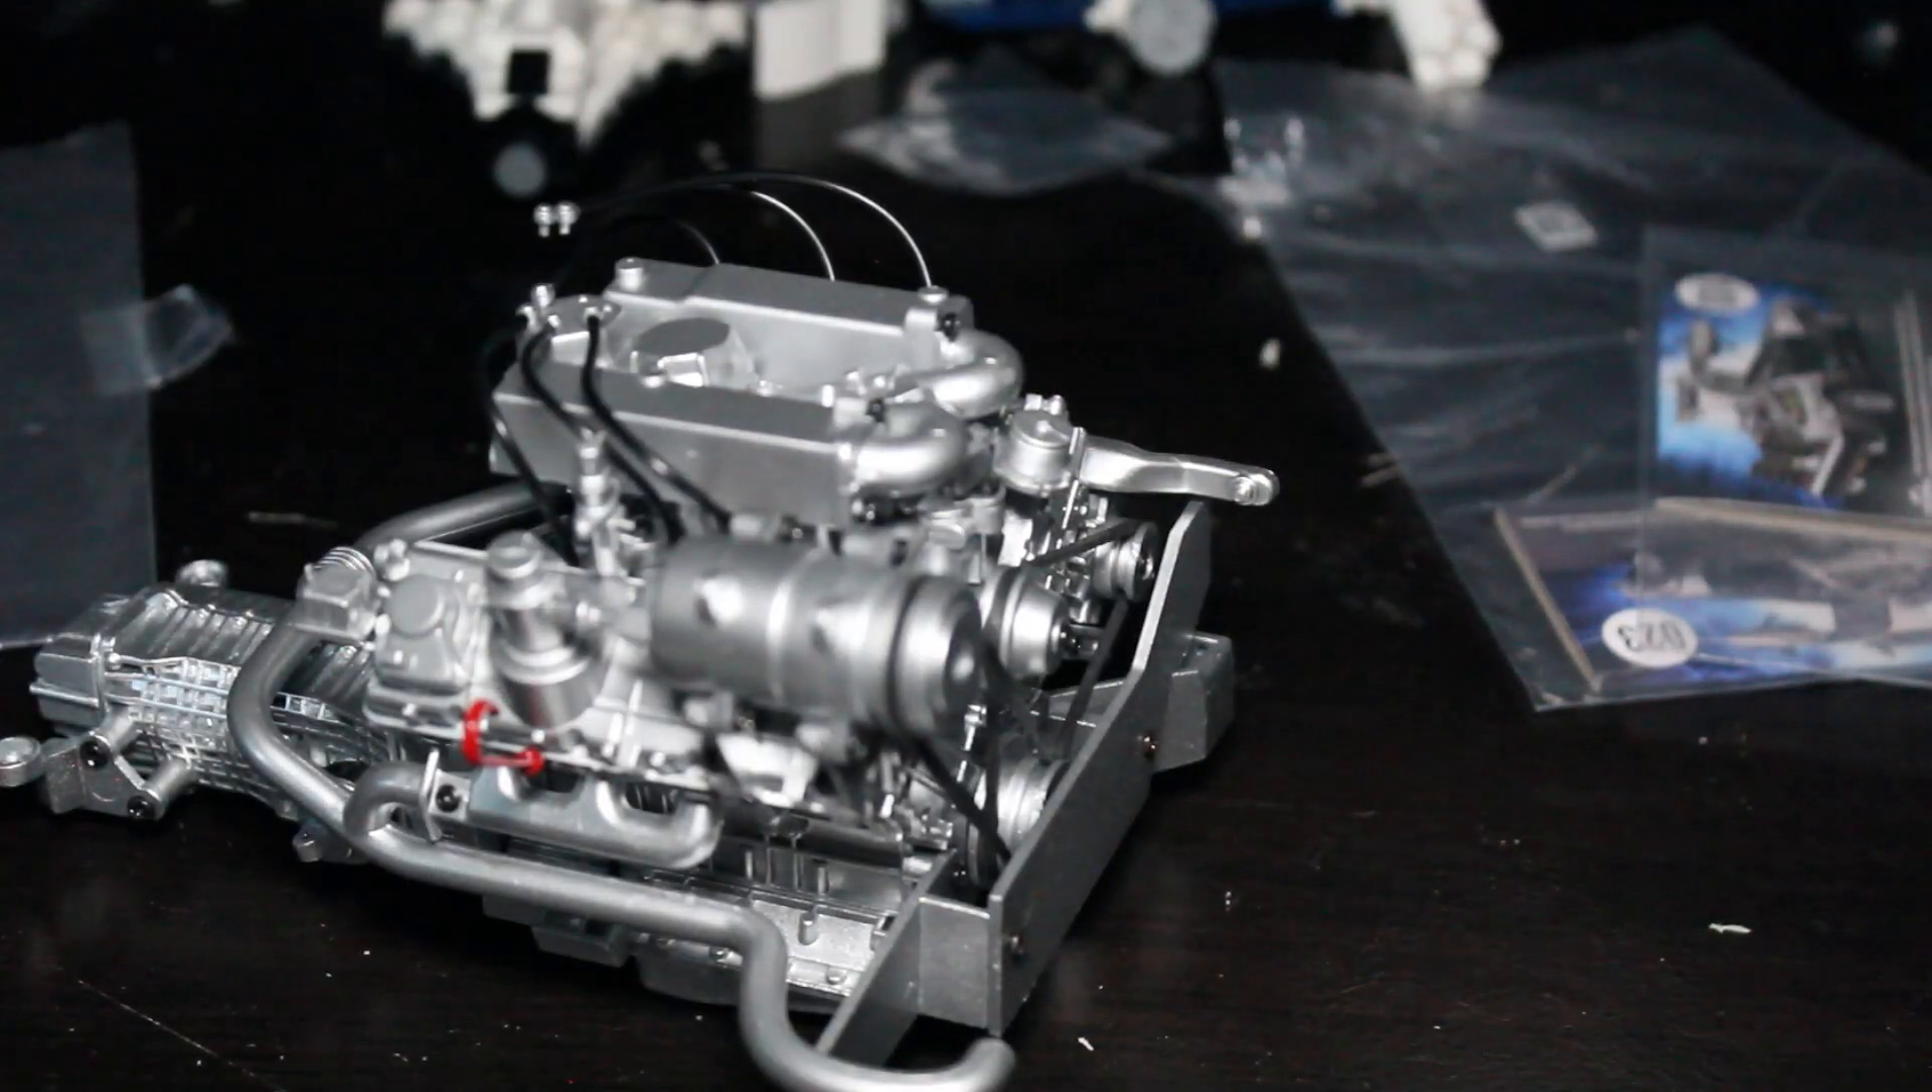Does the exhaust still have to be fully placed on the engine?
No.